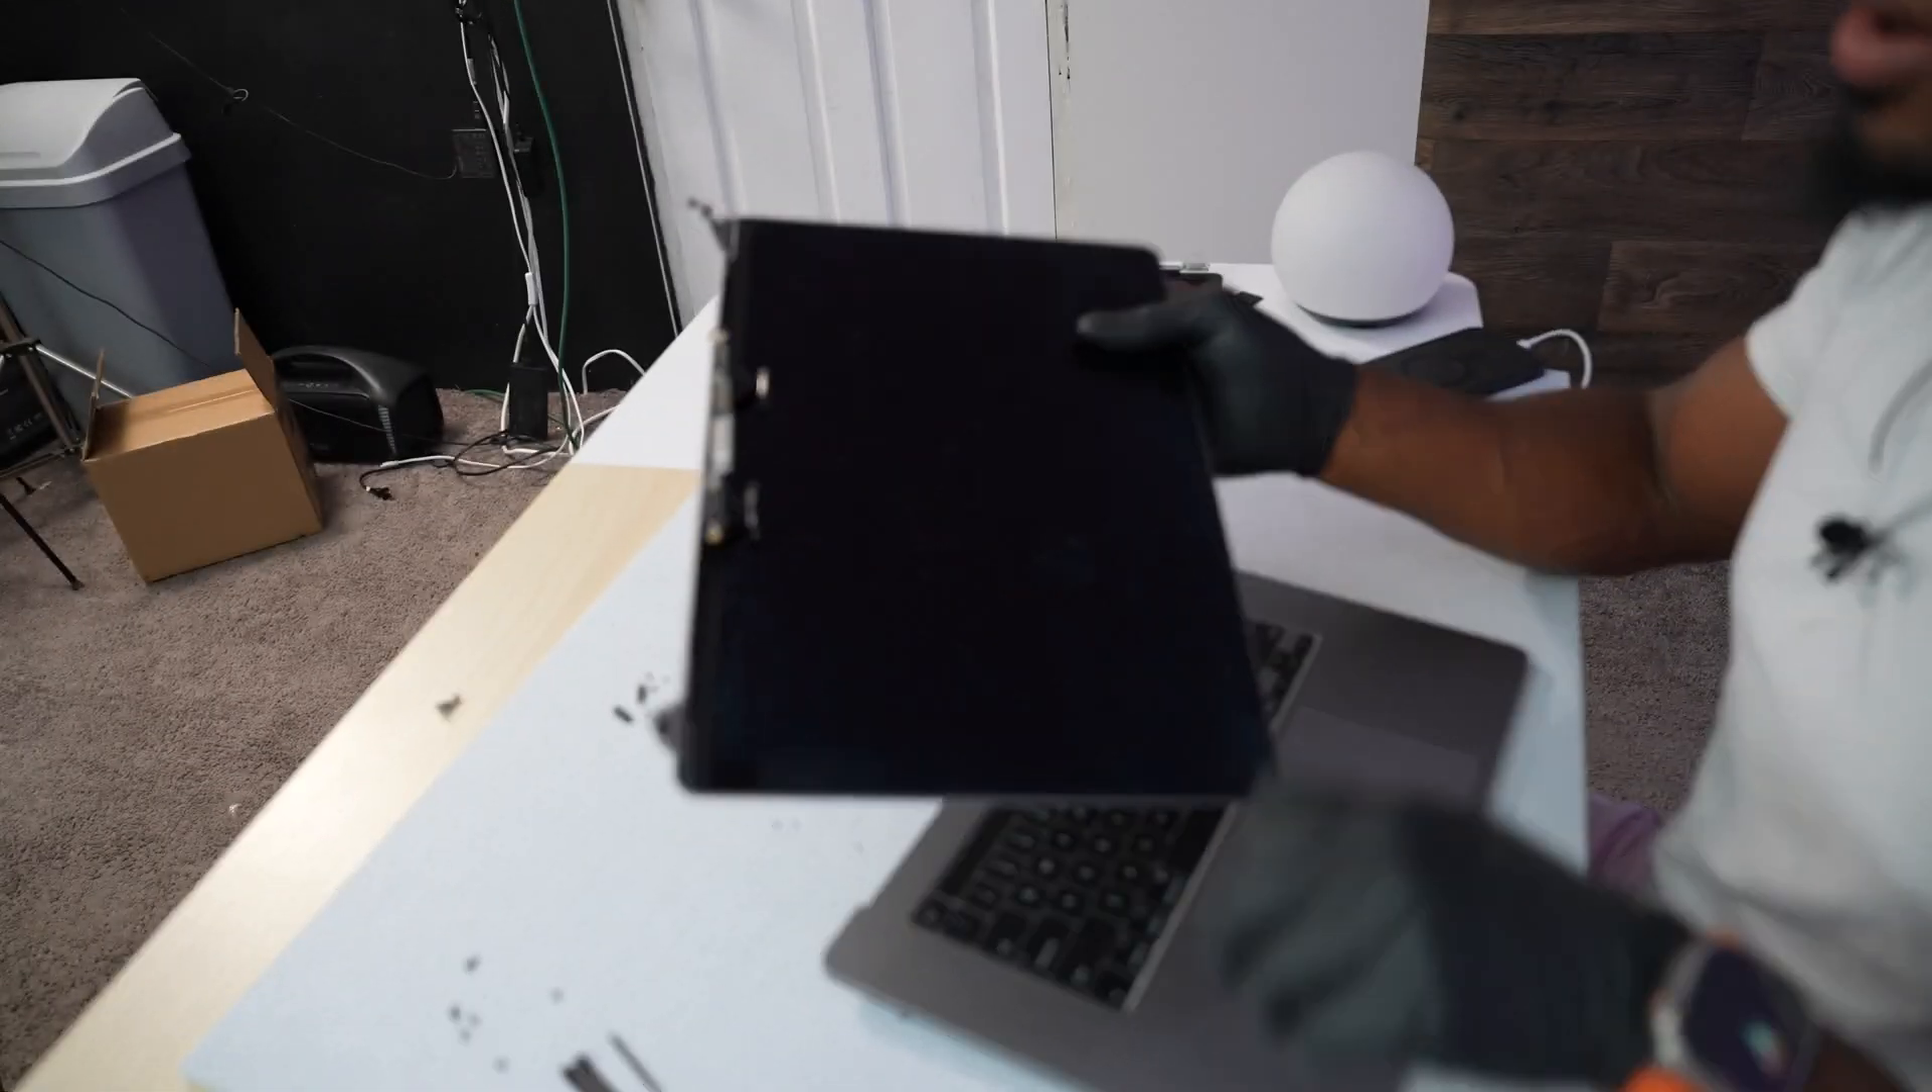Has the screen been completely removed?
Yes.